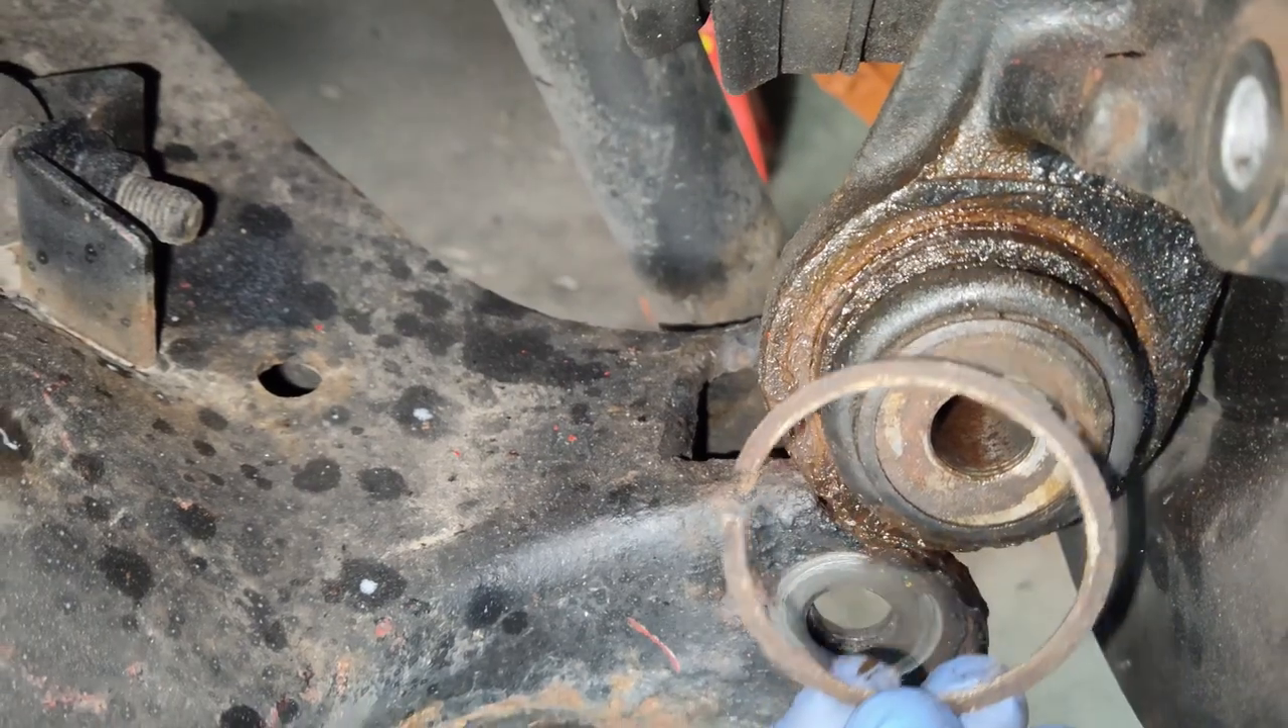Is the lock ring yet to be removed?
No.